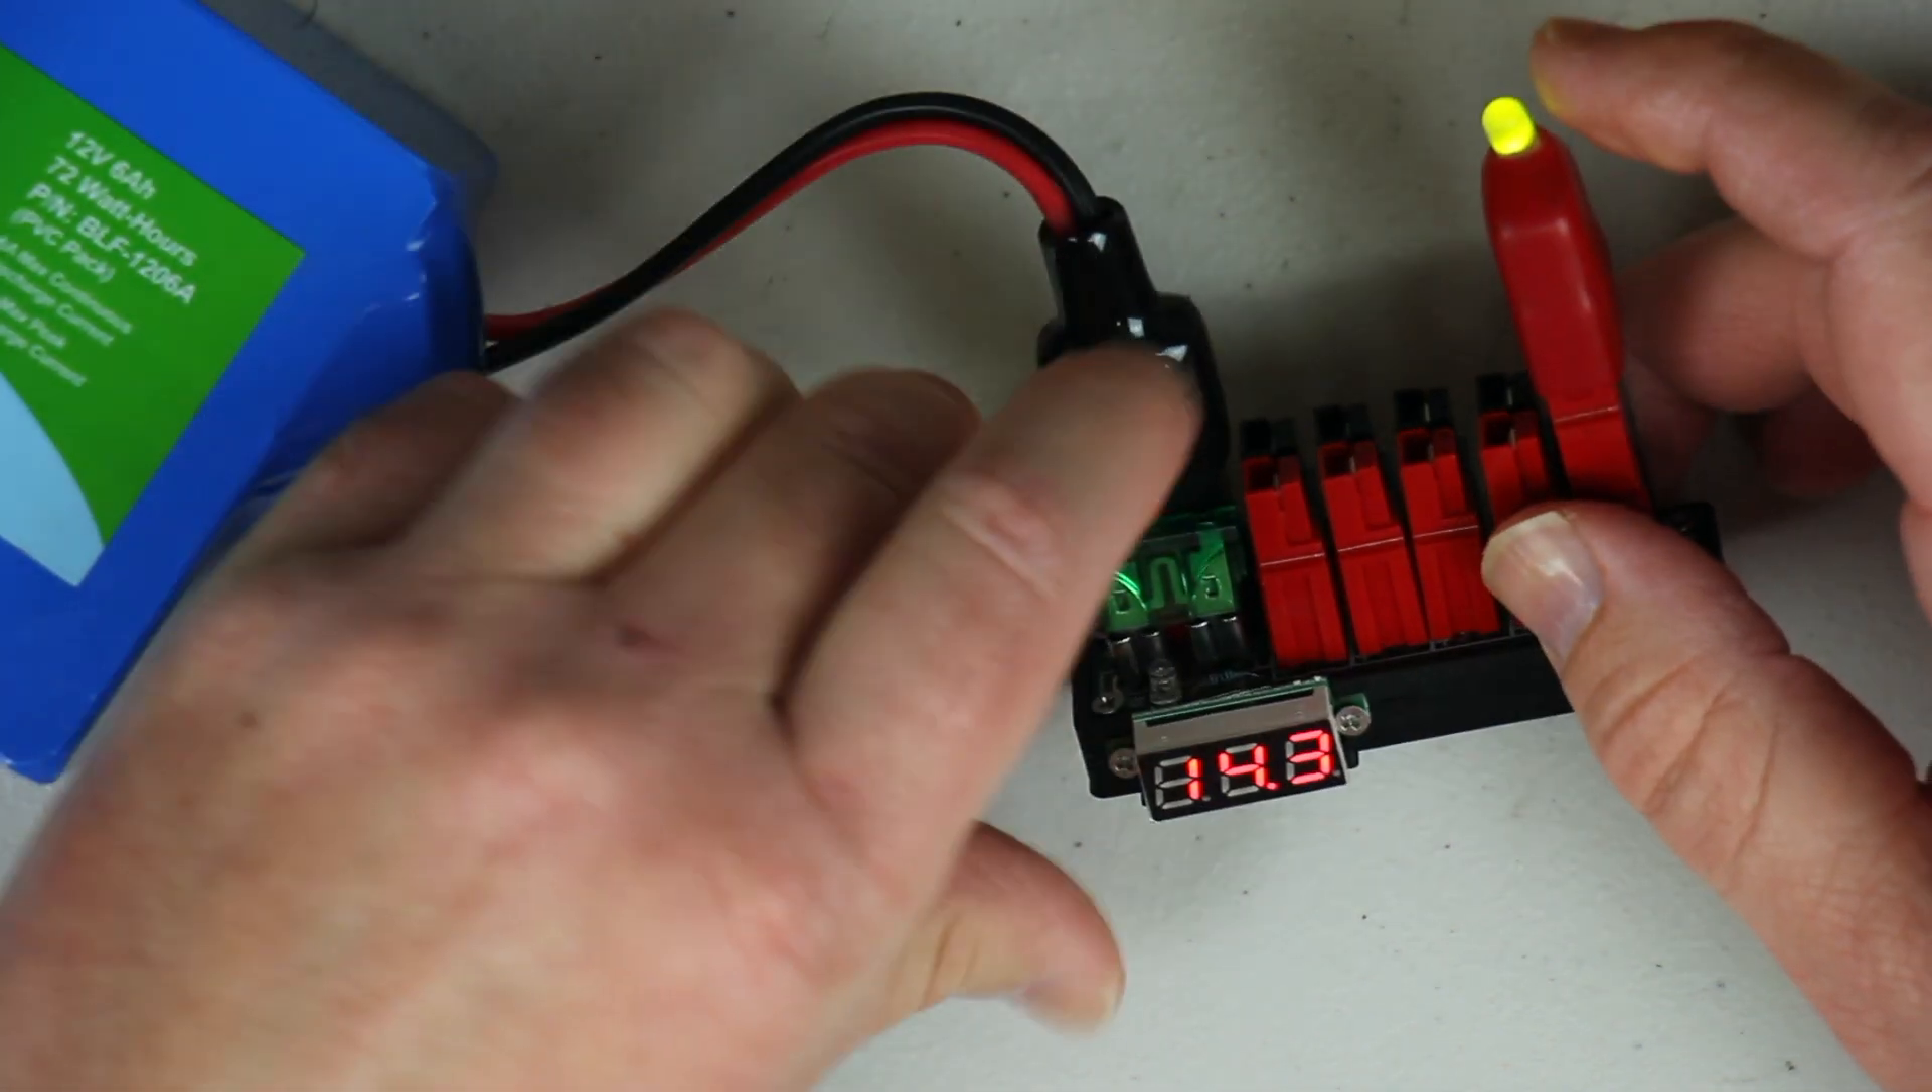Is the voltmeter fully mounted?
Yes.